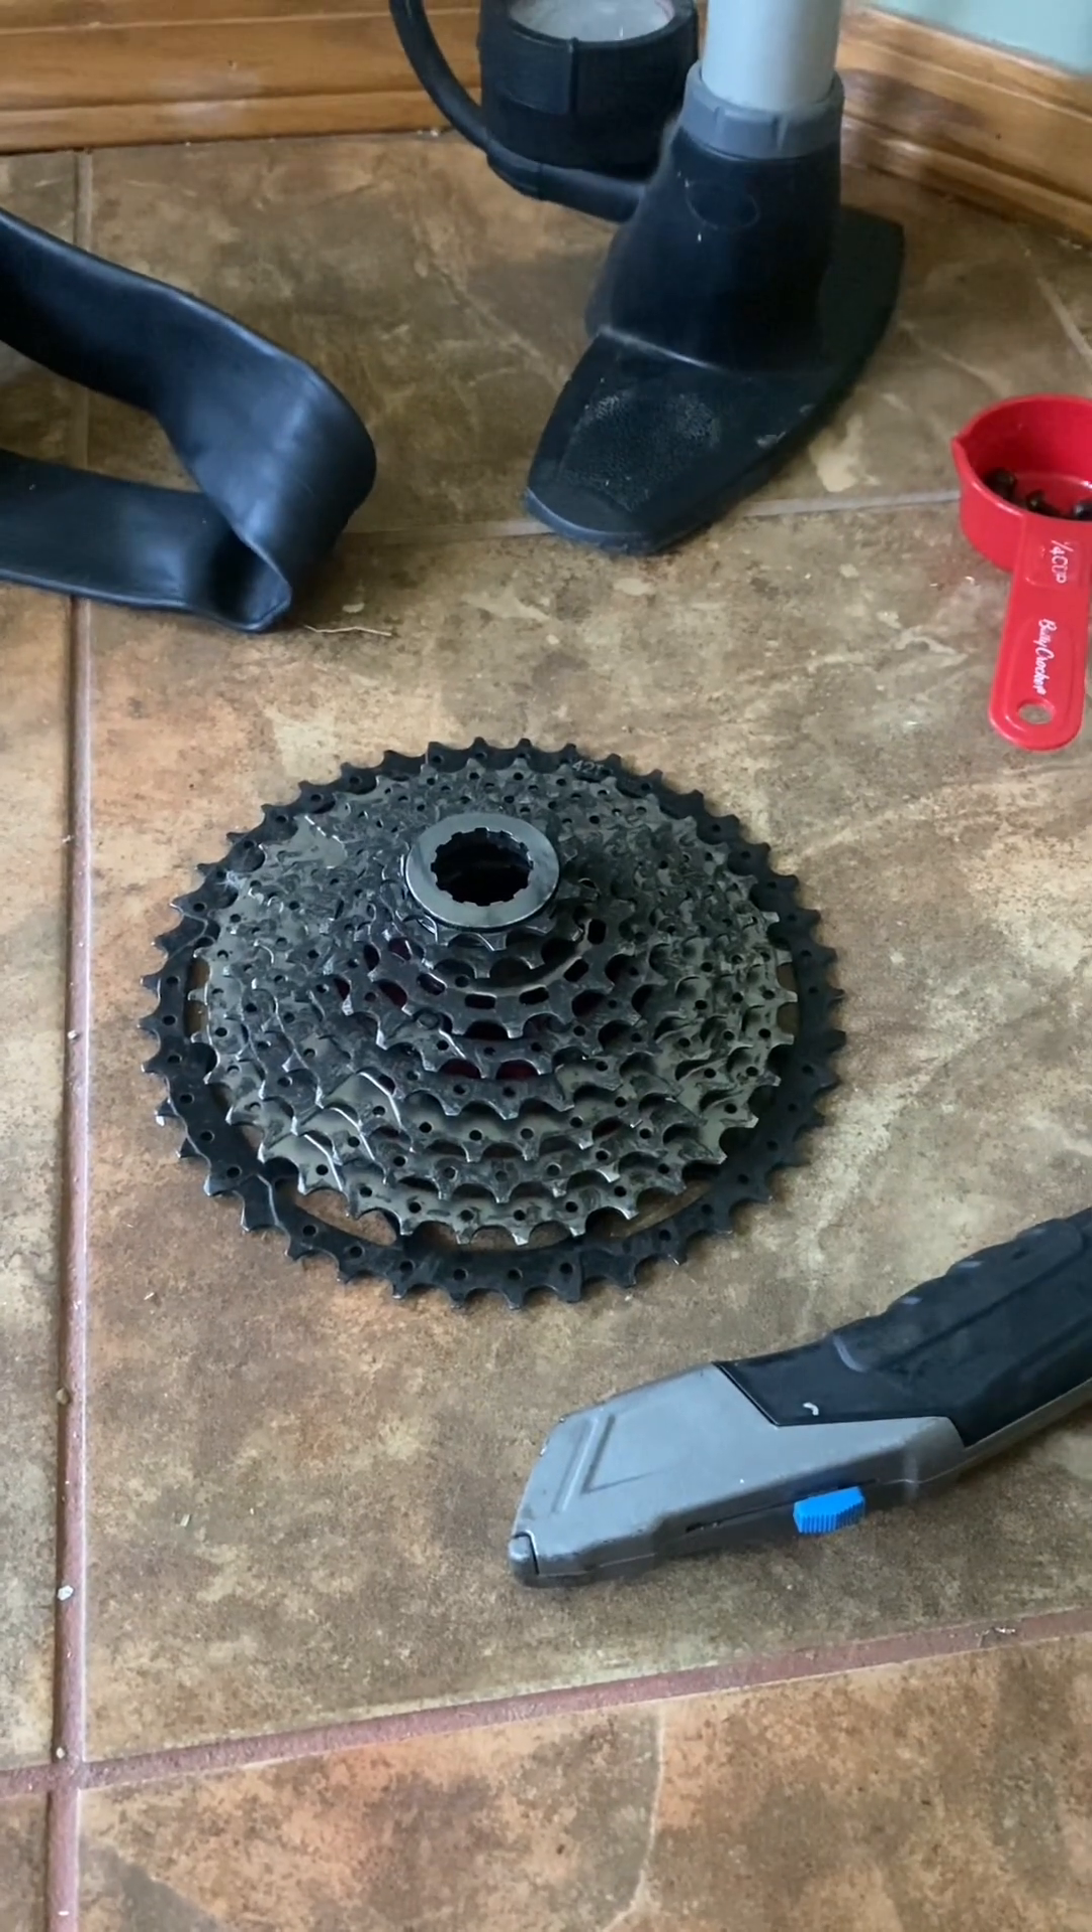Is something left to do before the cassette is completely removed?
No.